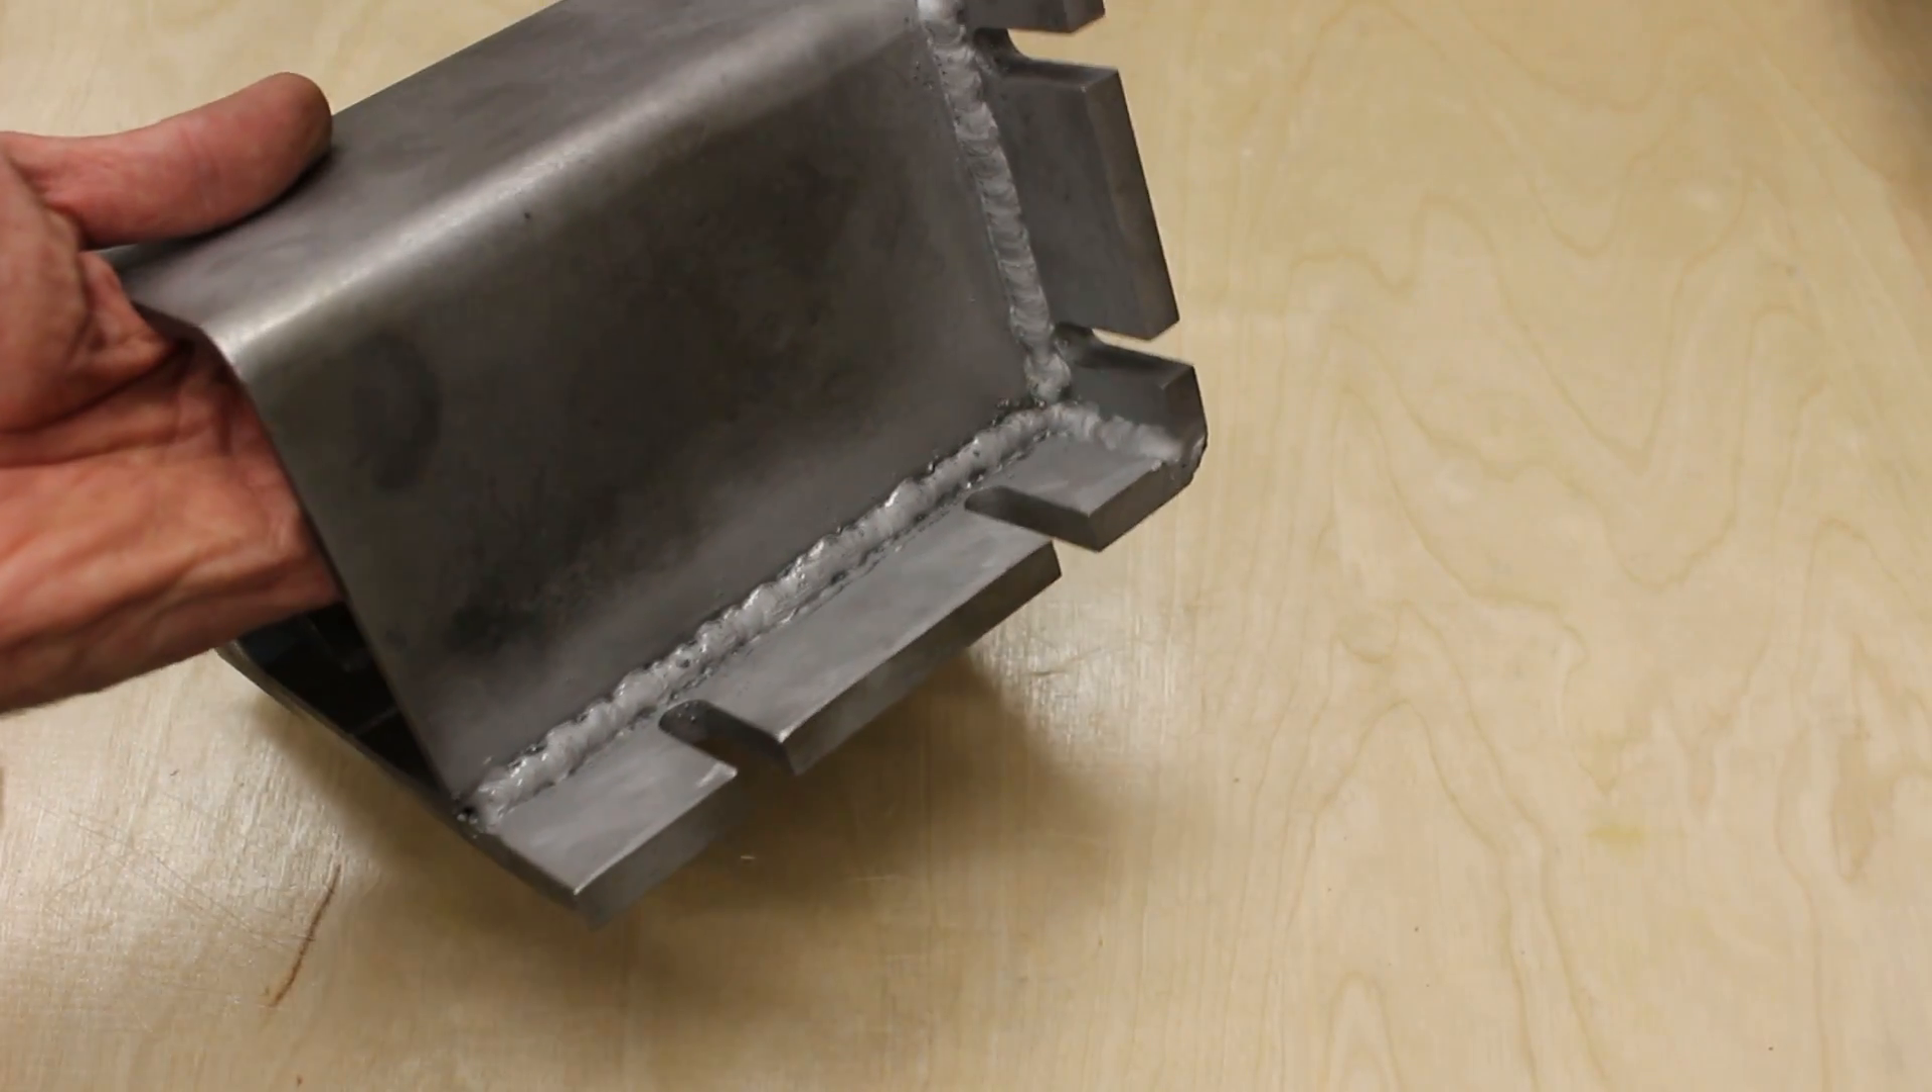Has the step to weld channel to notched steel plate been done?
Yes.